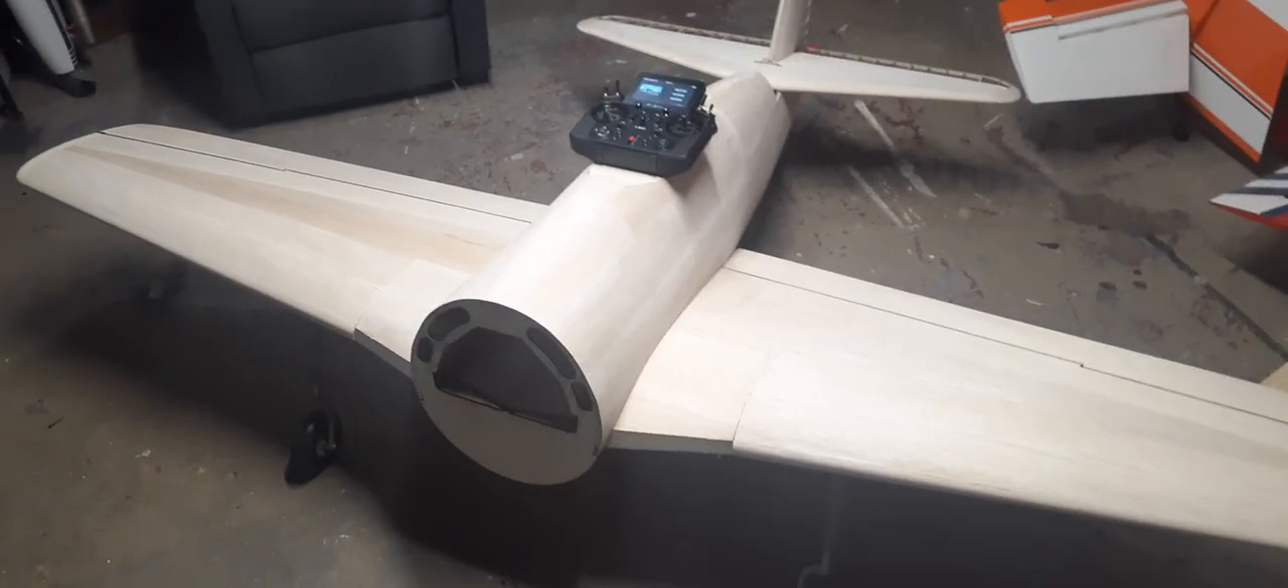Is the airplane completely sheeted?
Yes.